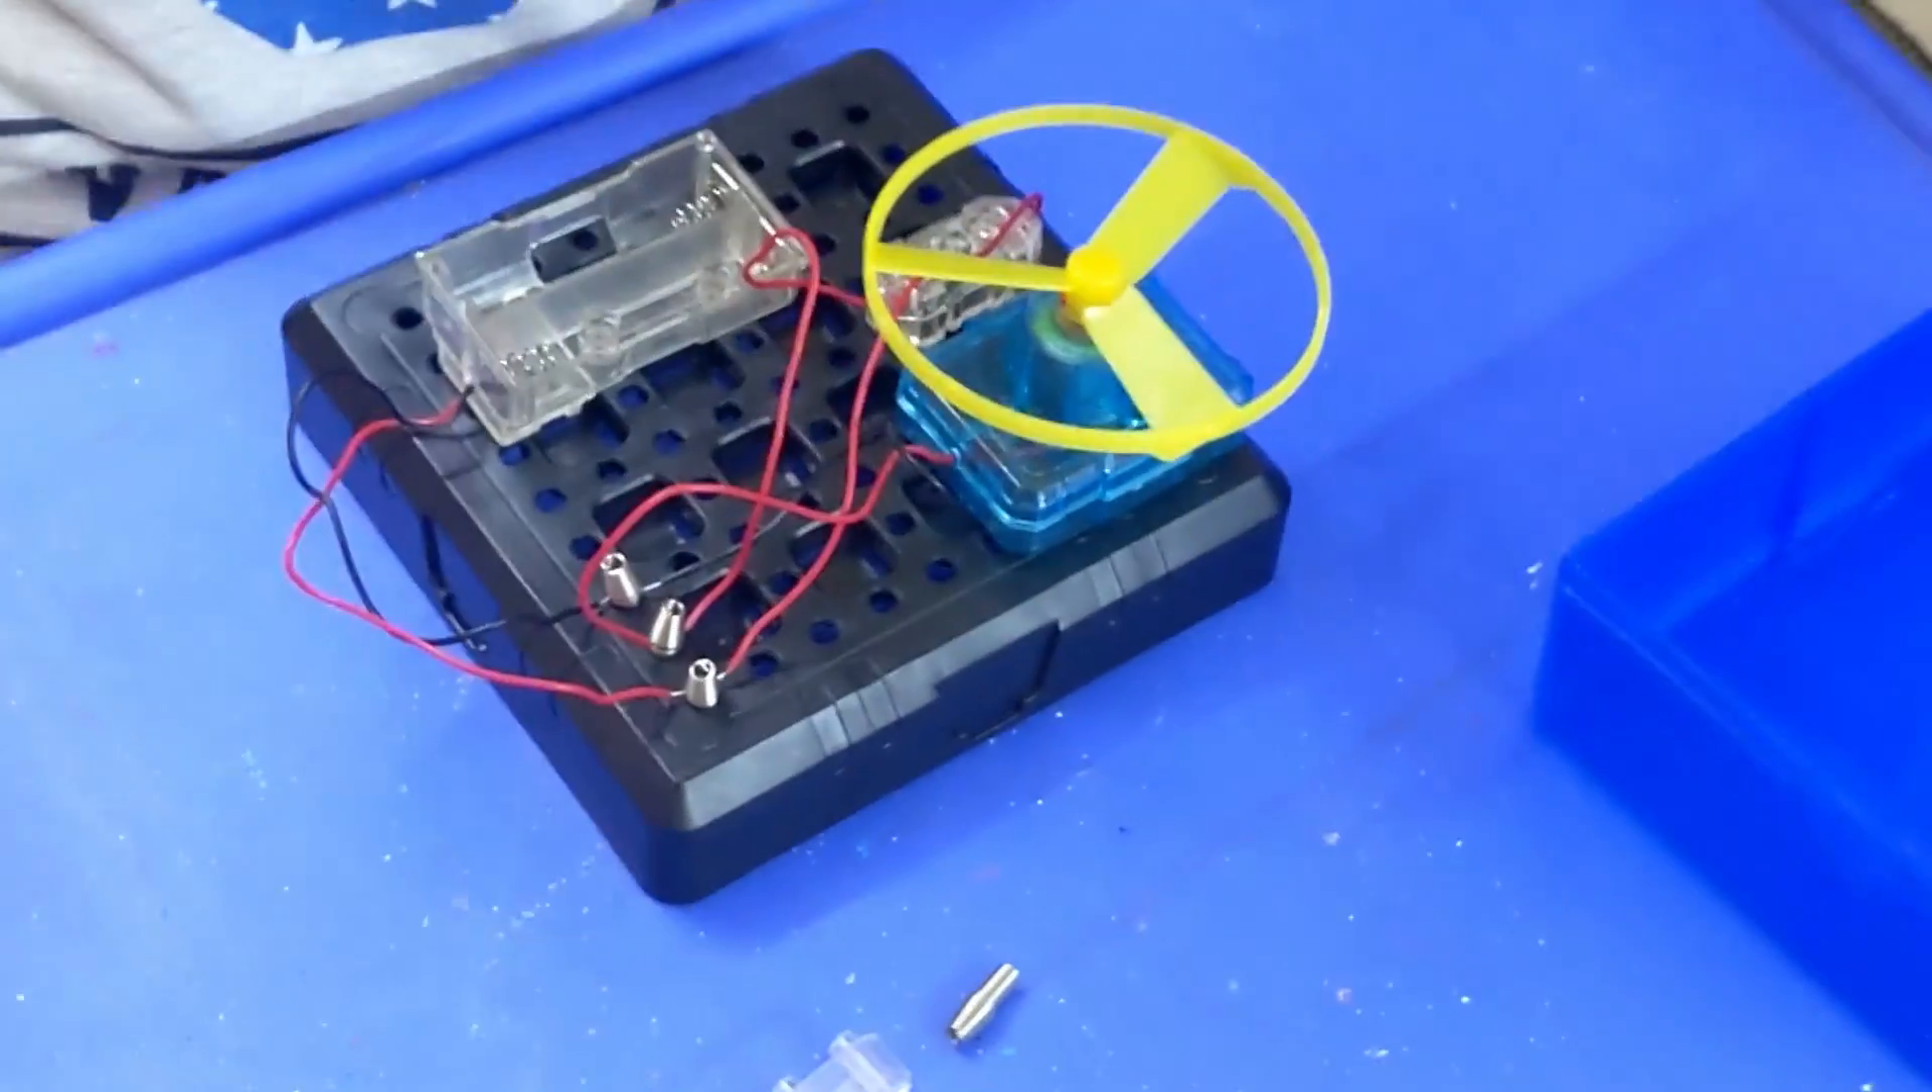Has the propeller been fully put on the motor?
Yes.